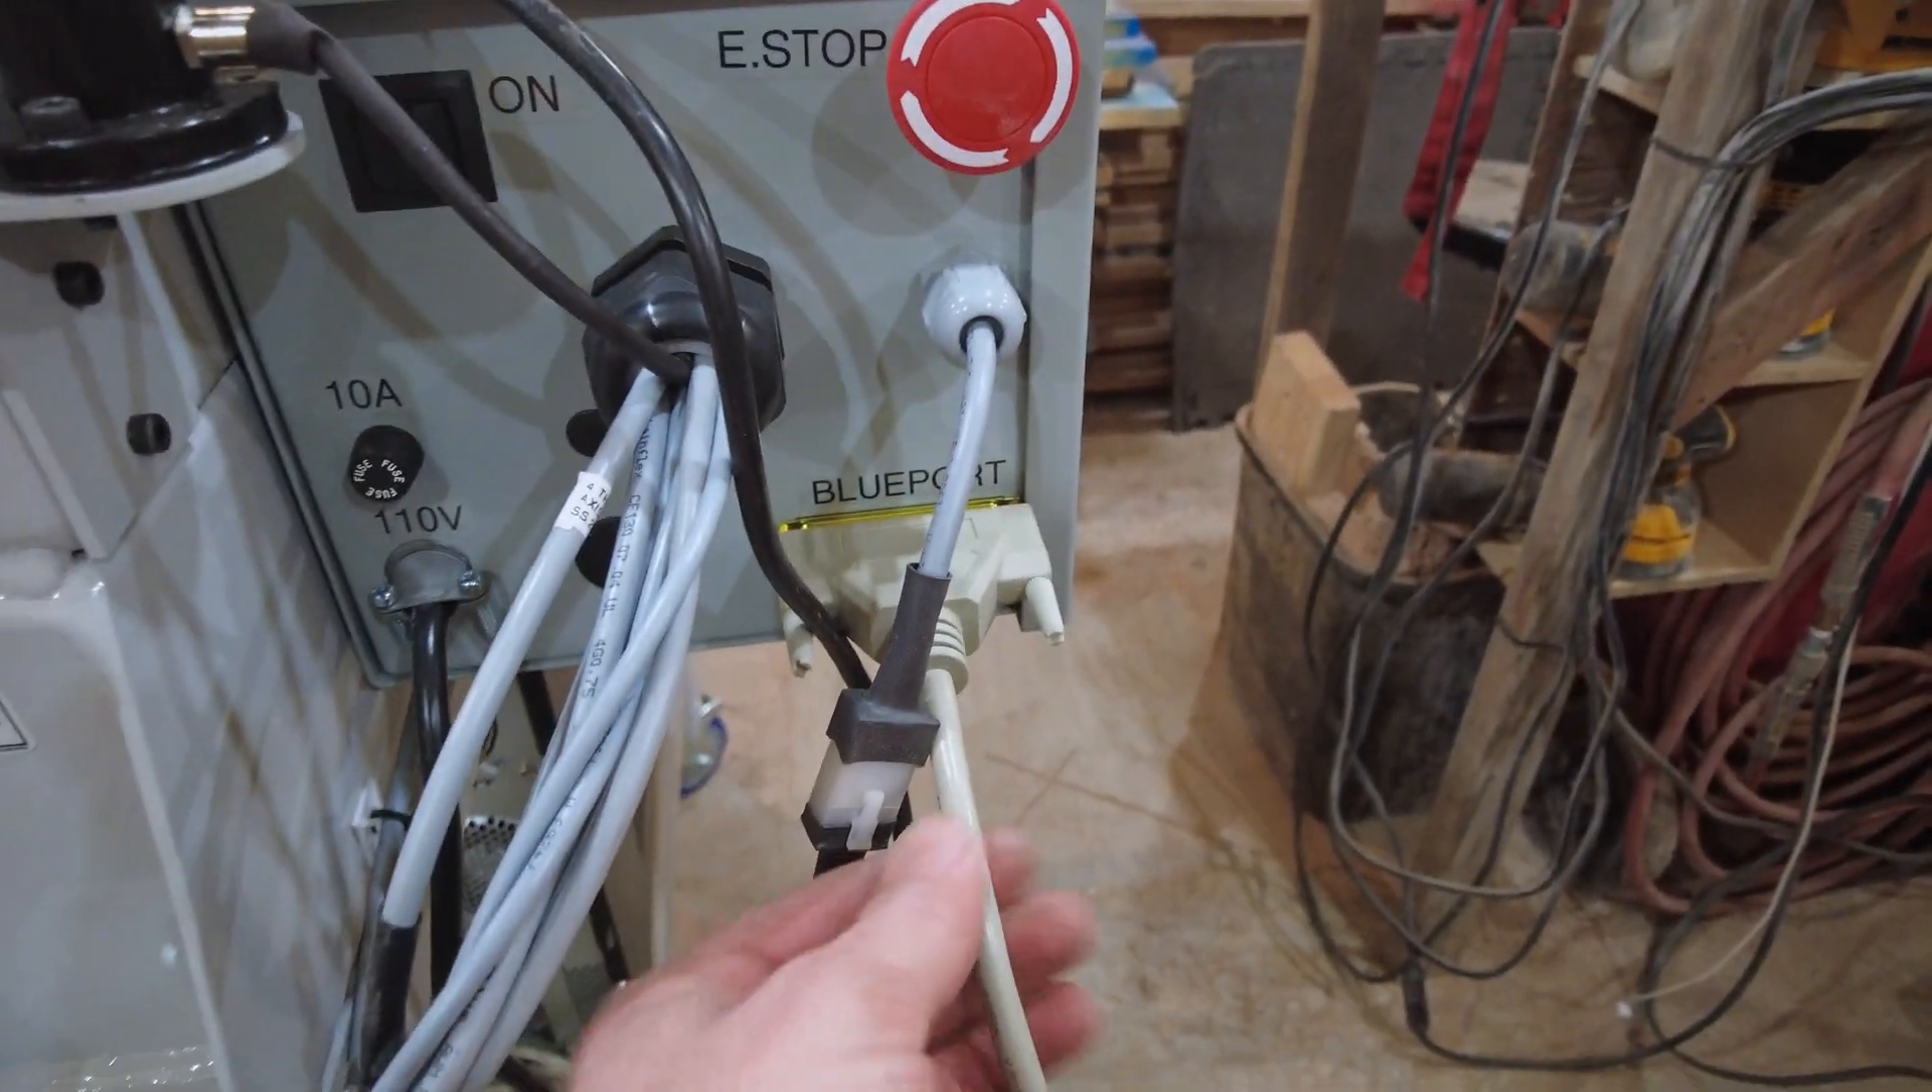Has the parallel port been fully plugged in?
Yes.